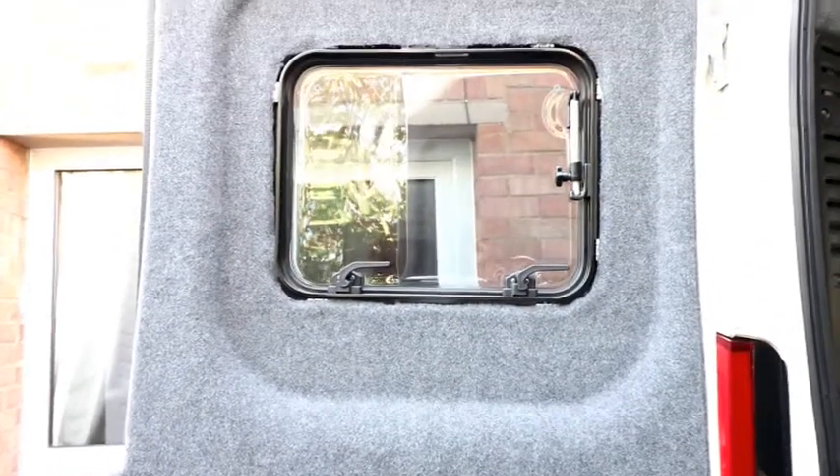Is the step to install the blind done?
No.